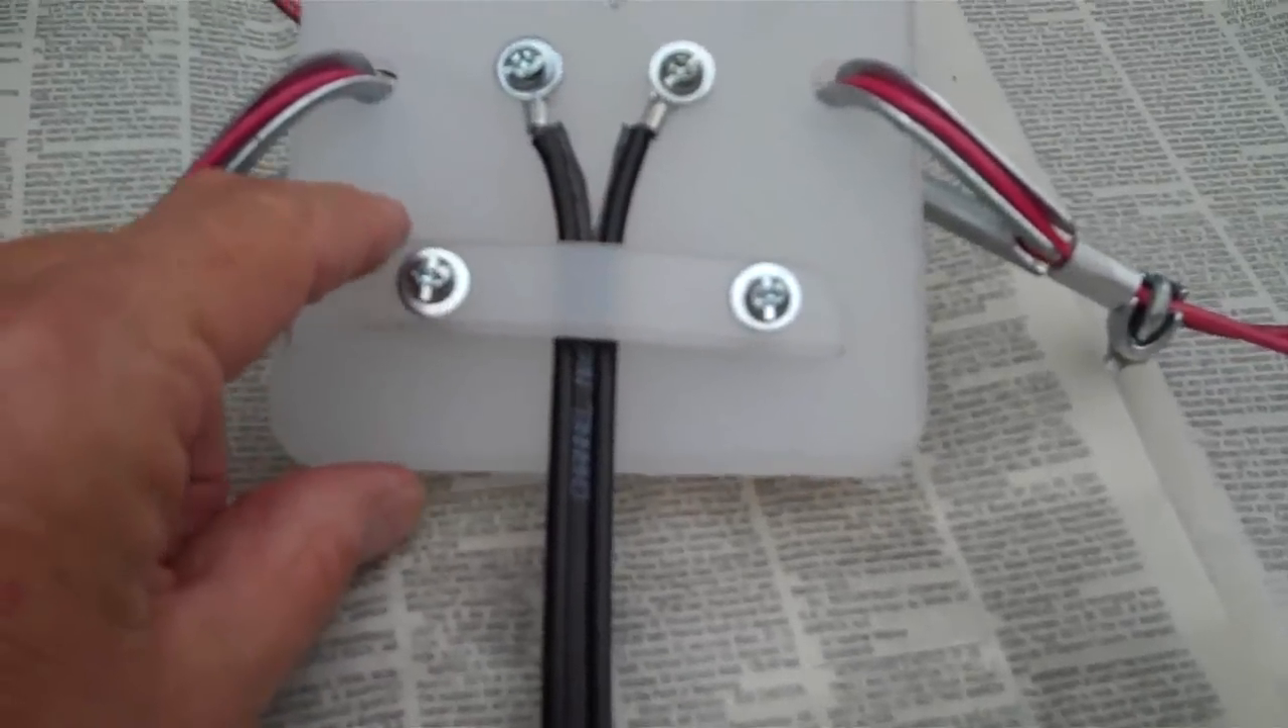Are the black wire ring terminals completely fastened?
Yes.